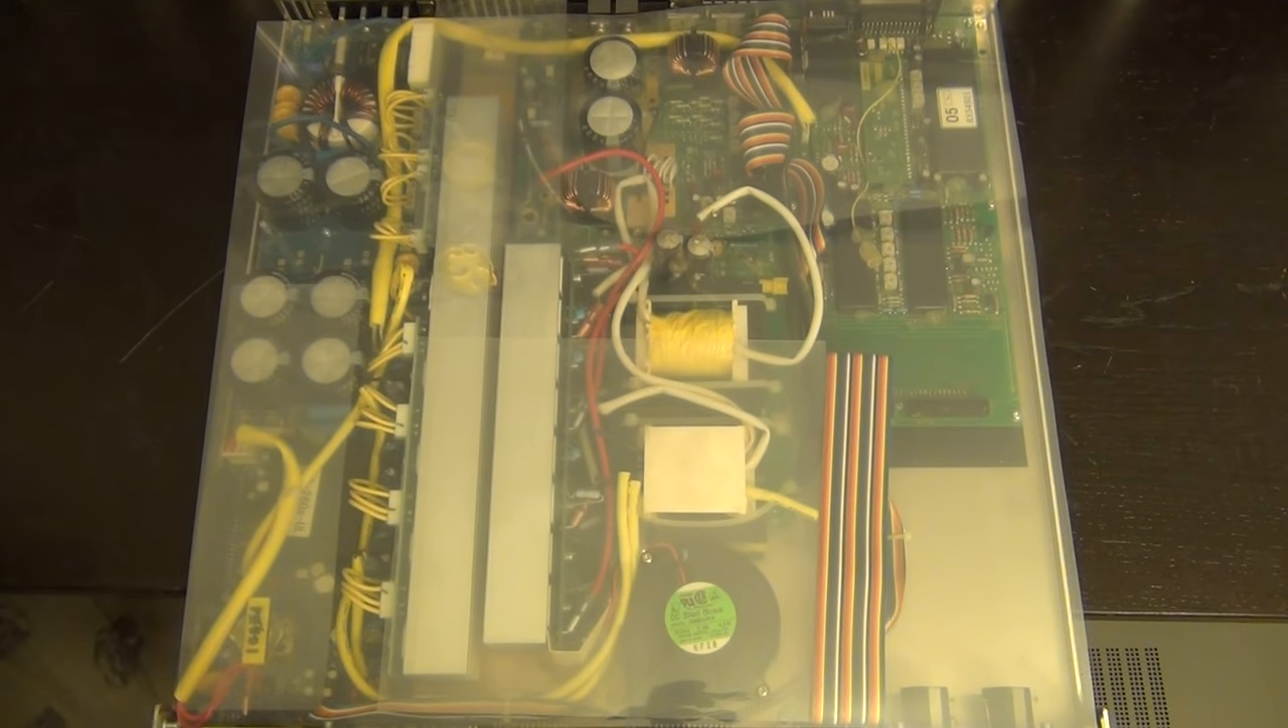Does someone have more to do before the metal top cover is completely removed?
No.